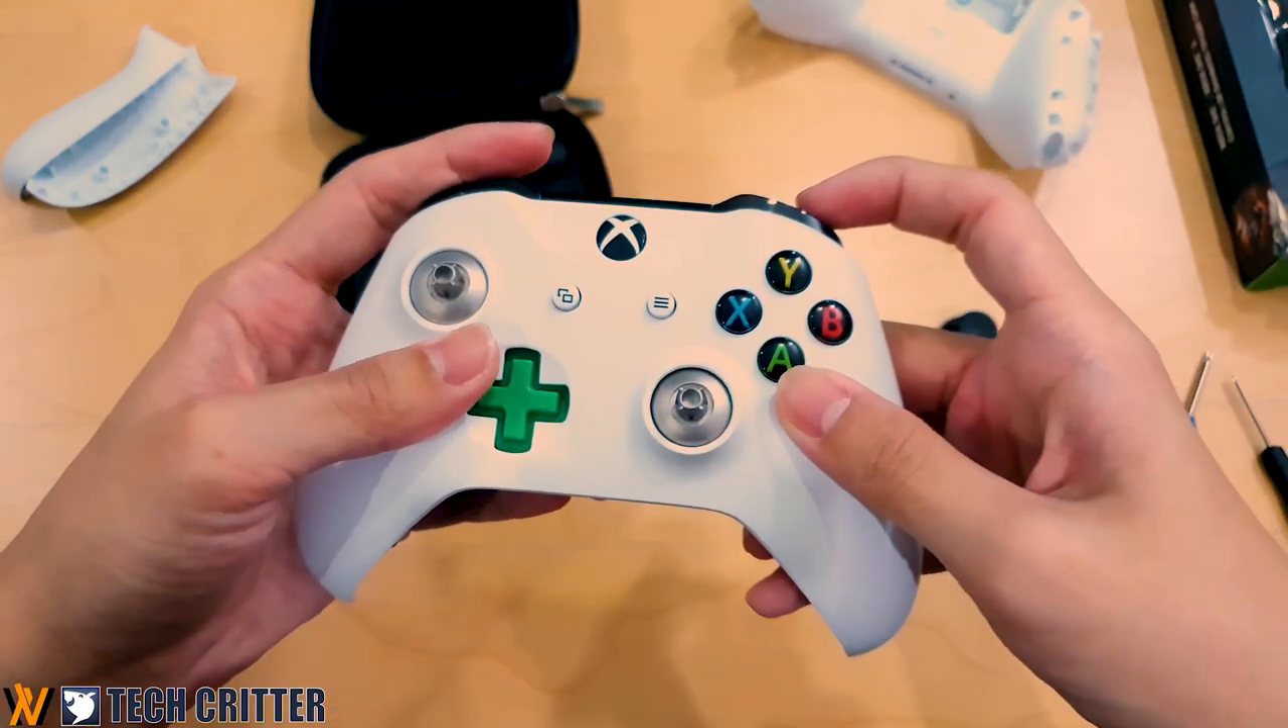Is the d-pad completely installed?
Yes.